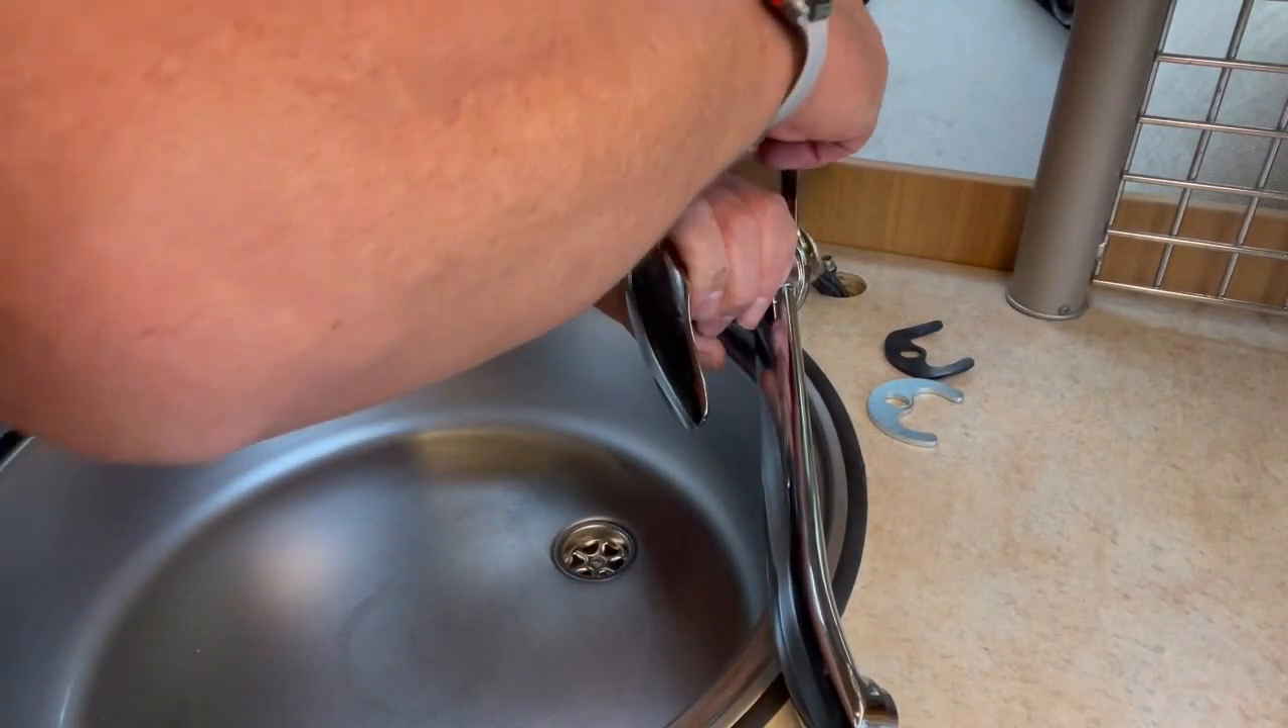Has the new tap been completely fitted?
No.